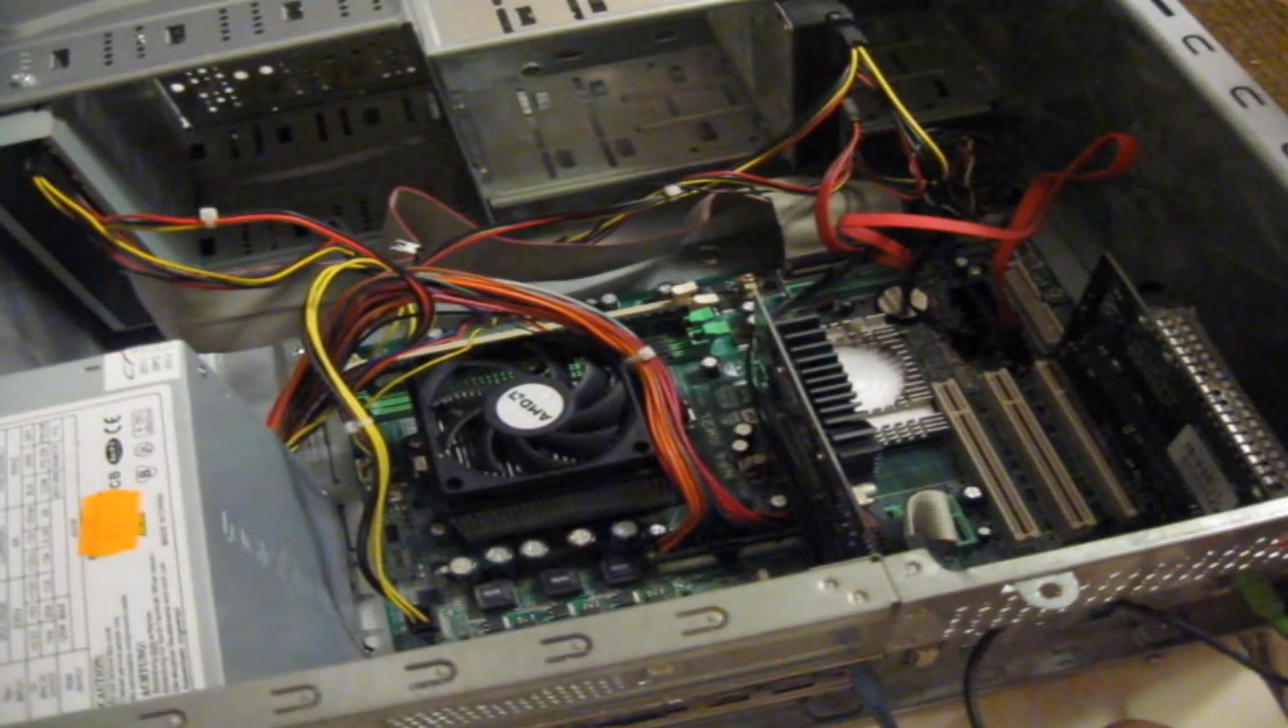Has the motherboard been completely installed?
Yes.